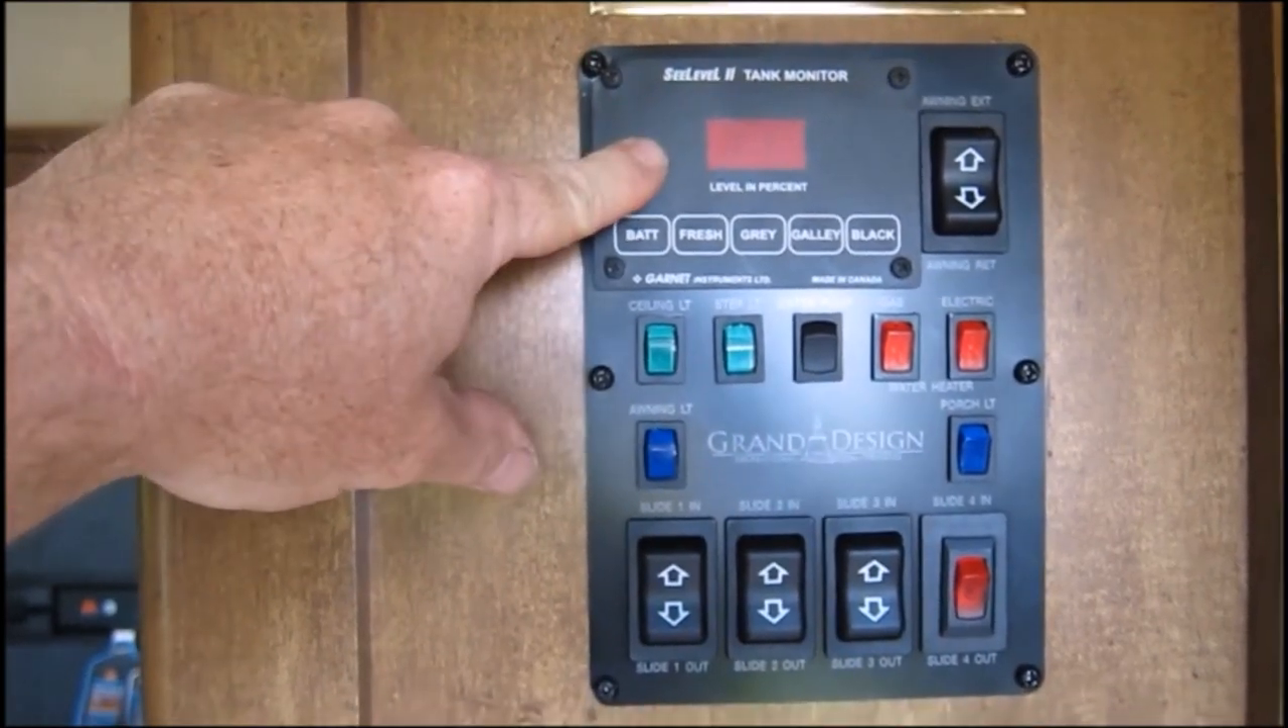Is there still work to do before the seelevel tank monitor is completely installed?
No.